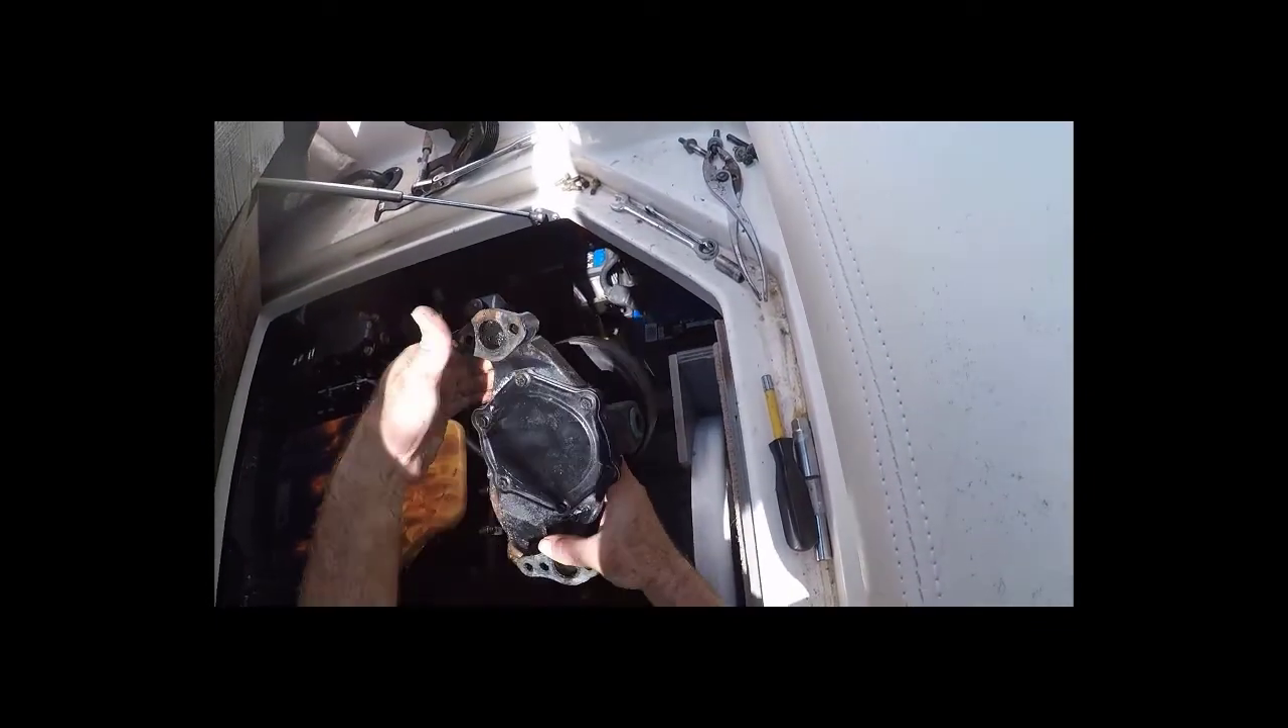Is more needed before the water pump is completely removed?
No.